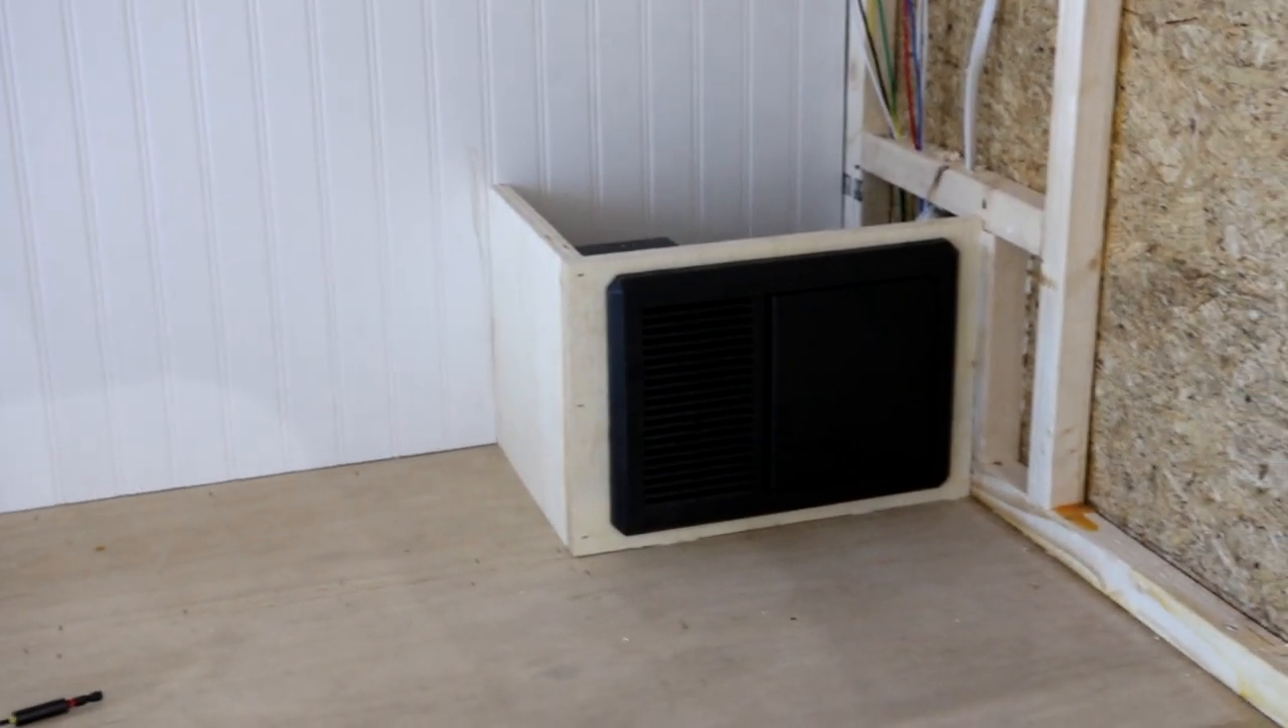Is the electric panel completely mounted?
Yes.